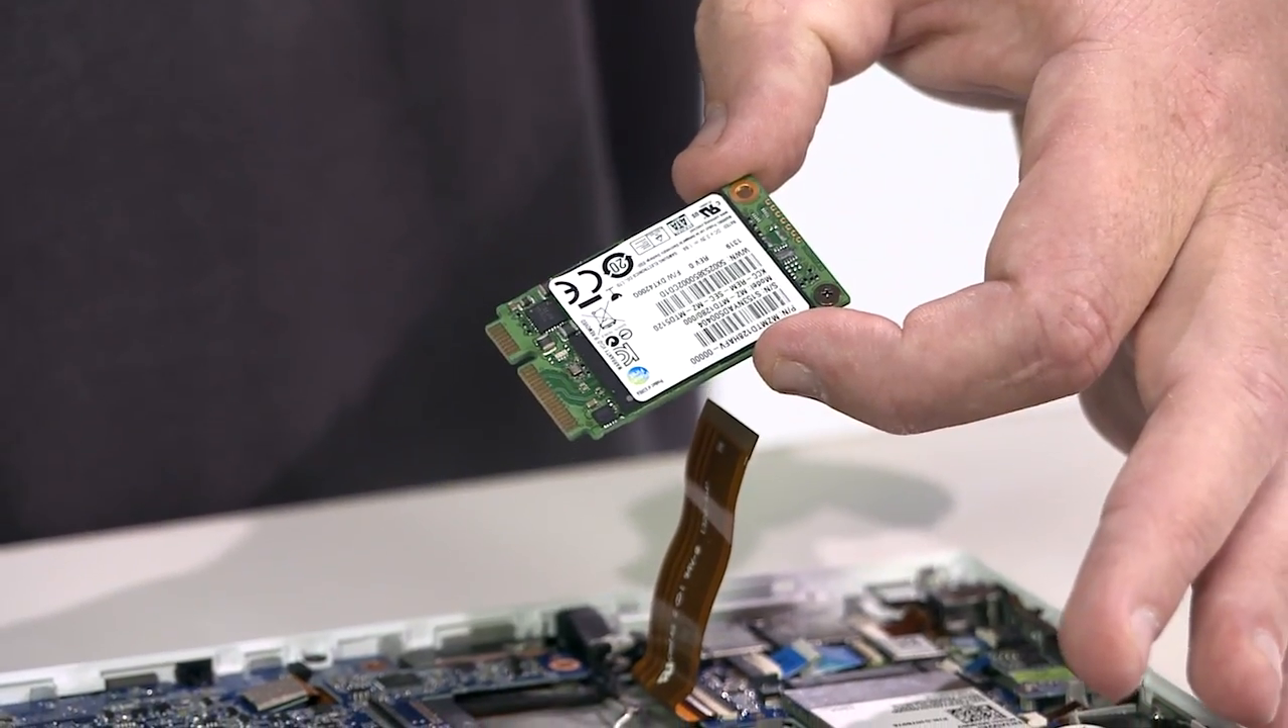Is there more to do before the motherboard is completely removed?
Yes.